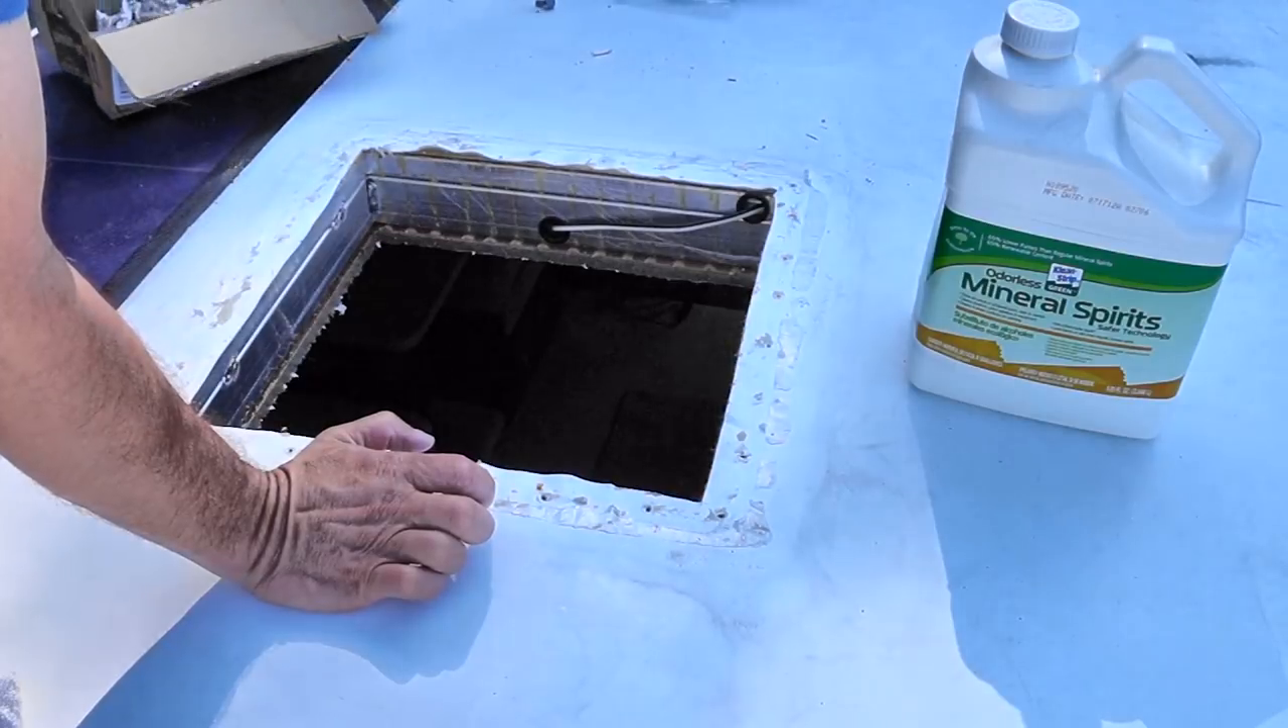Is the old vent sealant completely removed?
No.